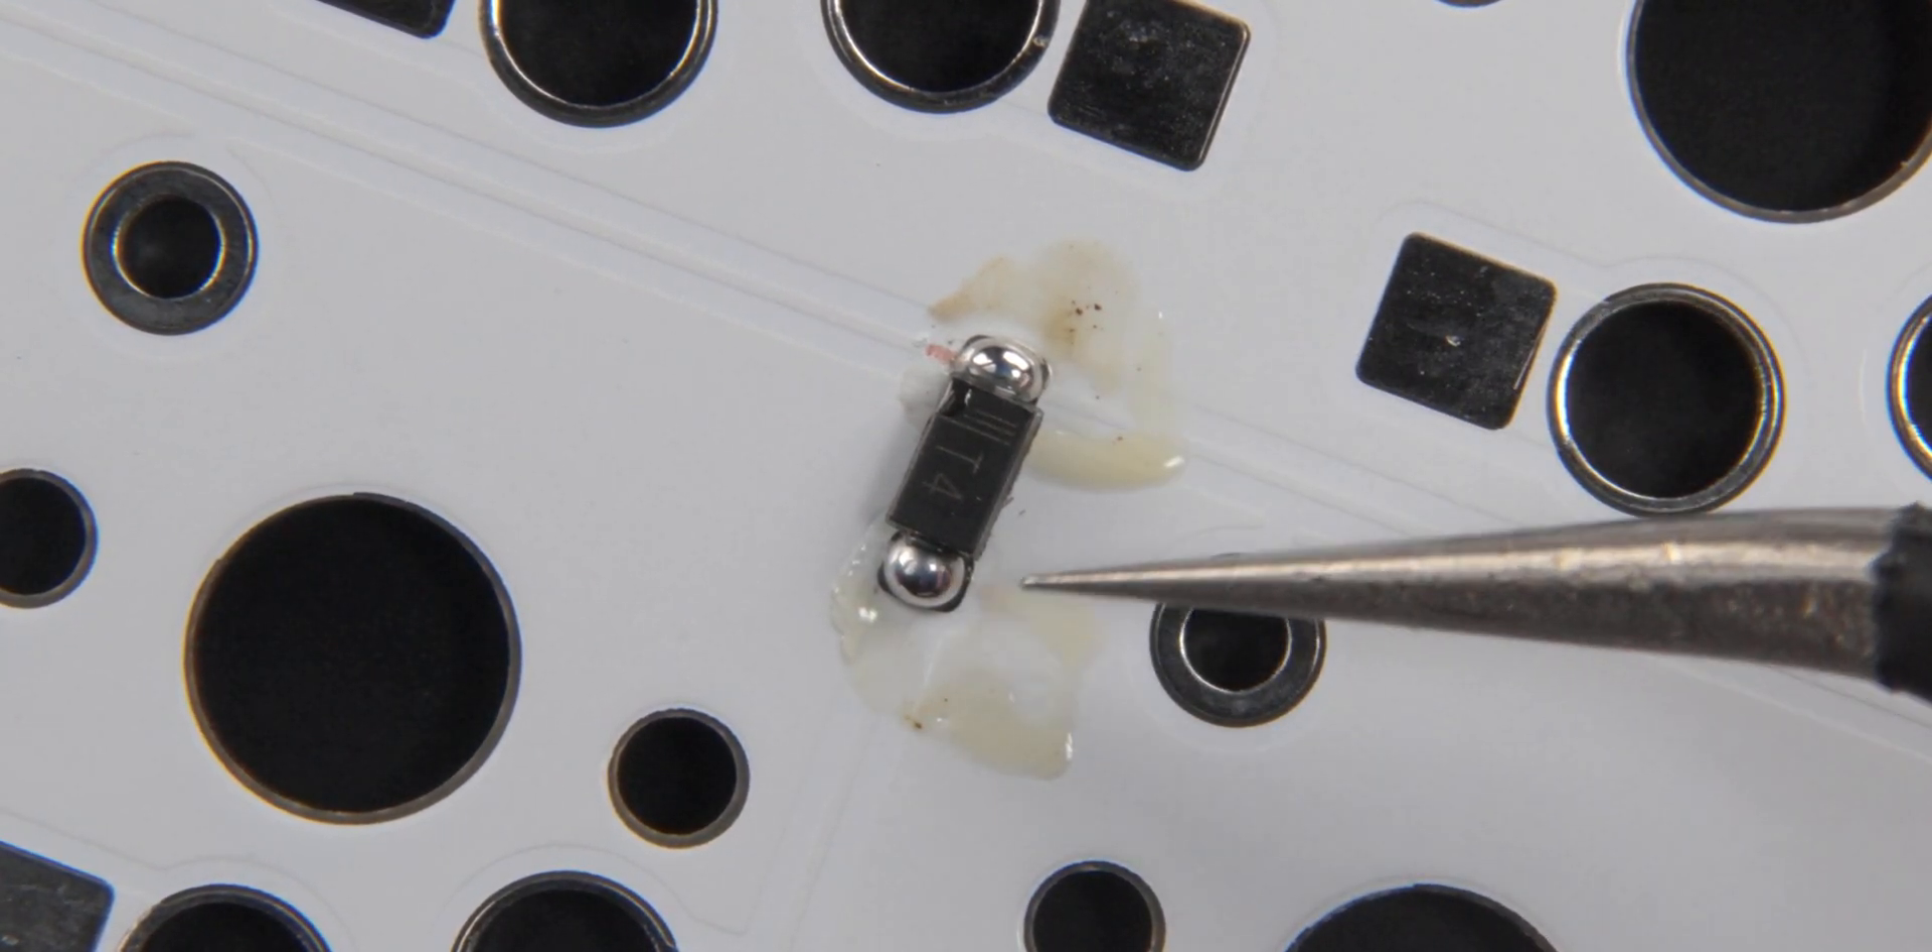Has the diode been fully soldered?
Yes.